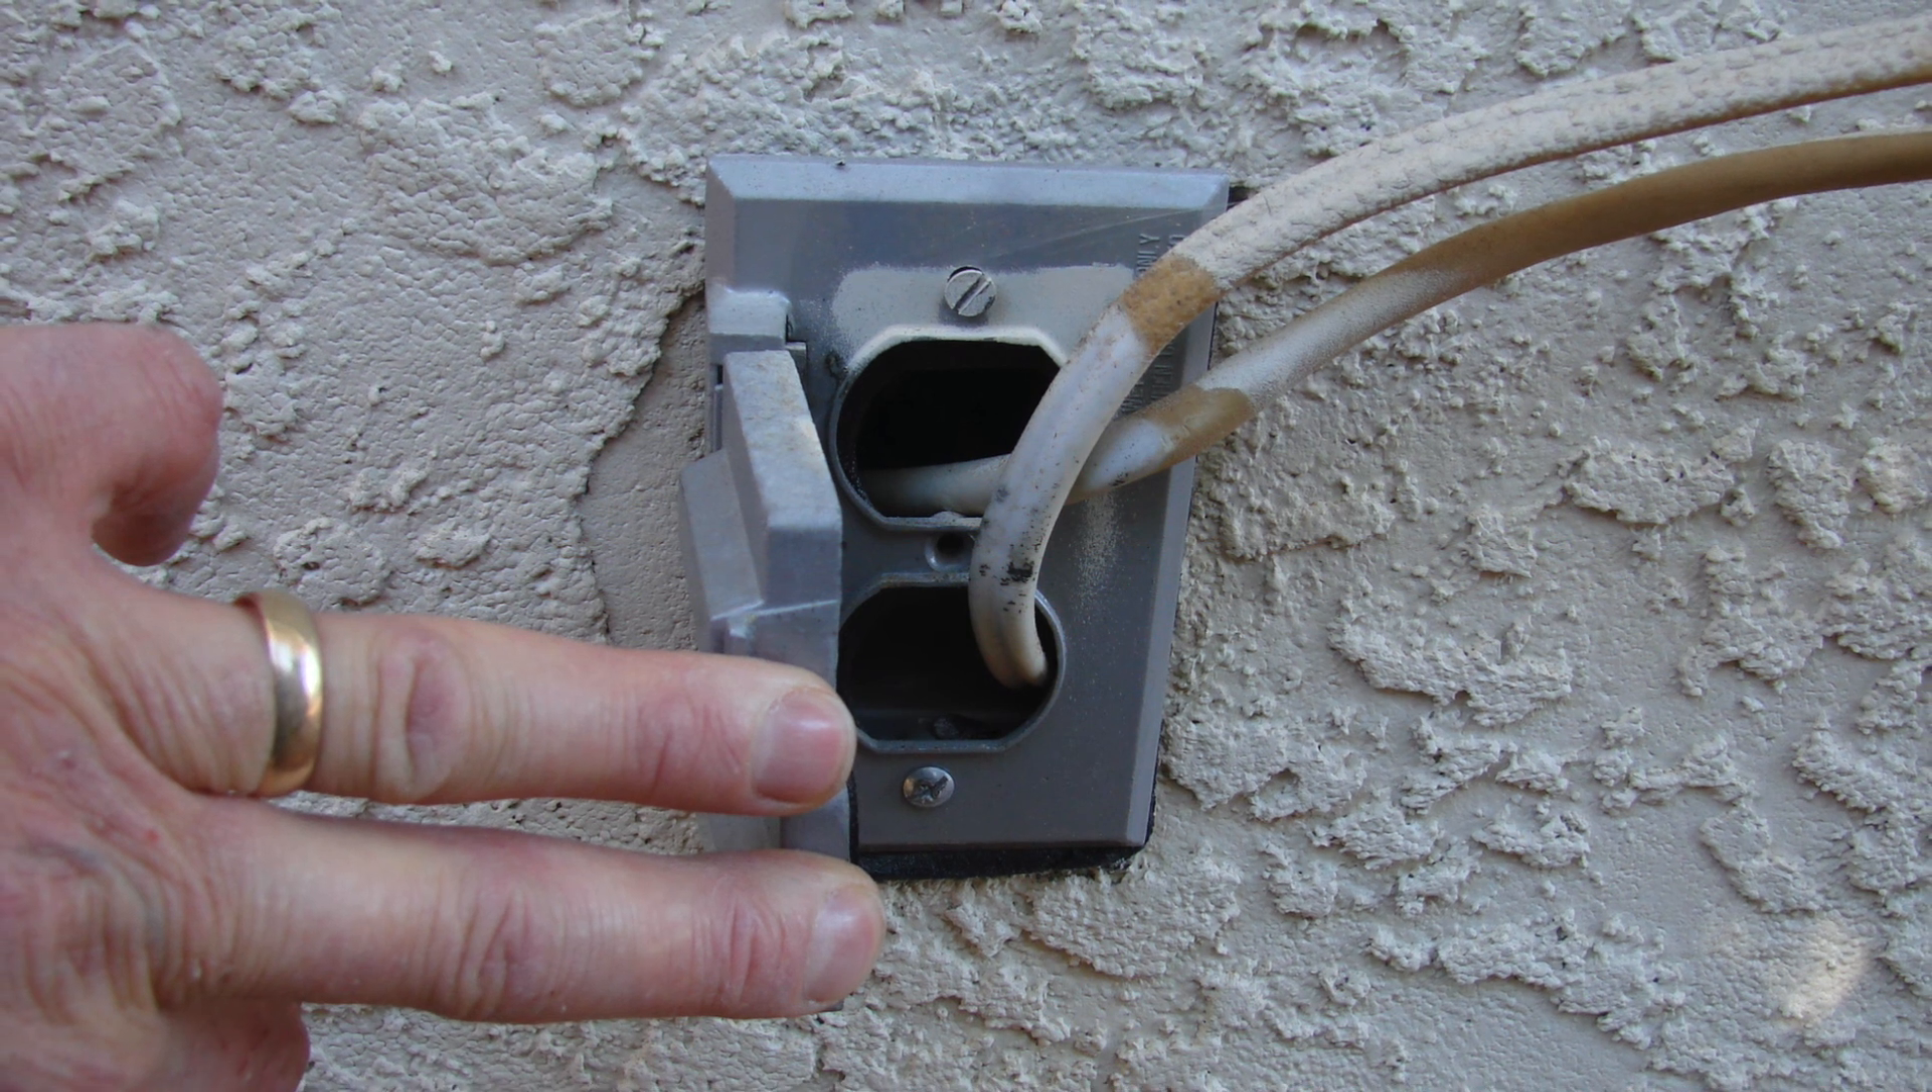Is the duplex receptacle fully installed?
No.